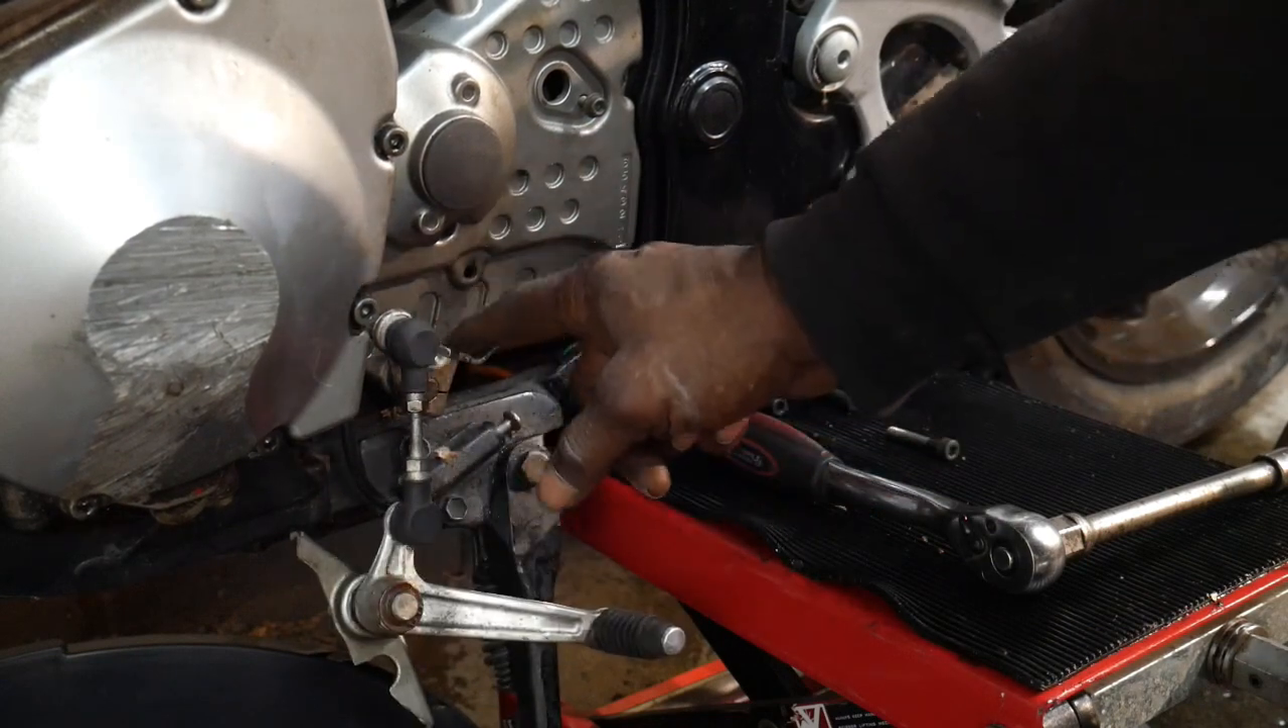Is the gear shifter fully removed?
No.